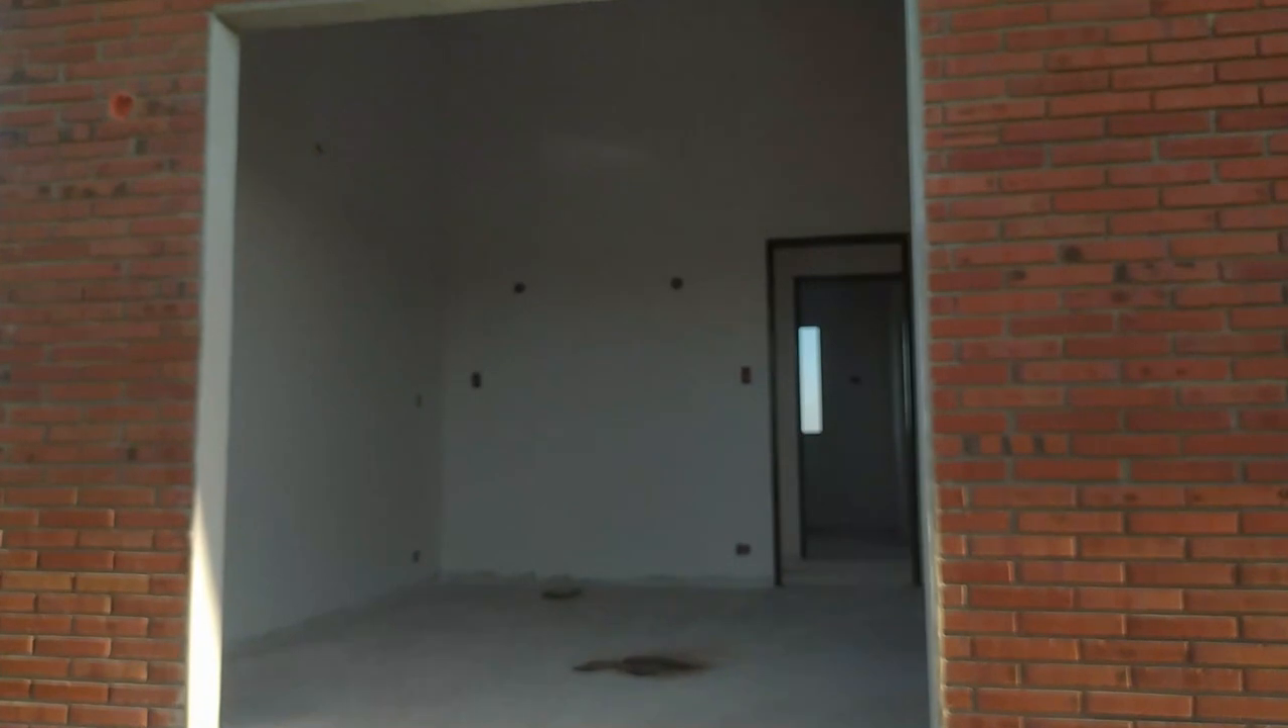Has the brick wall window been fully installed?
No.